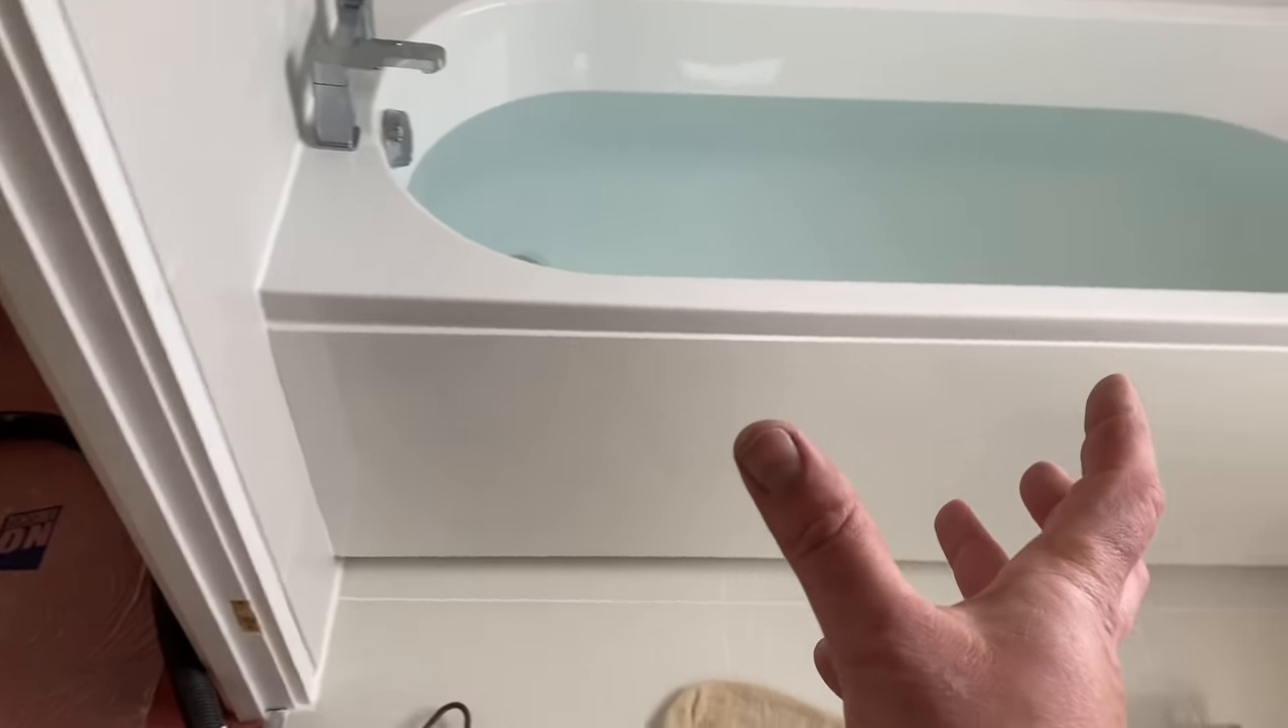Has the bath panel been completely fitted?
Yes.